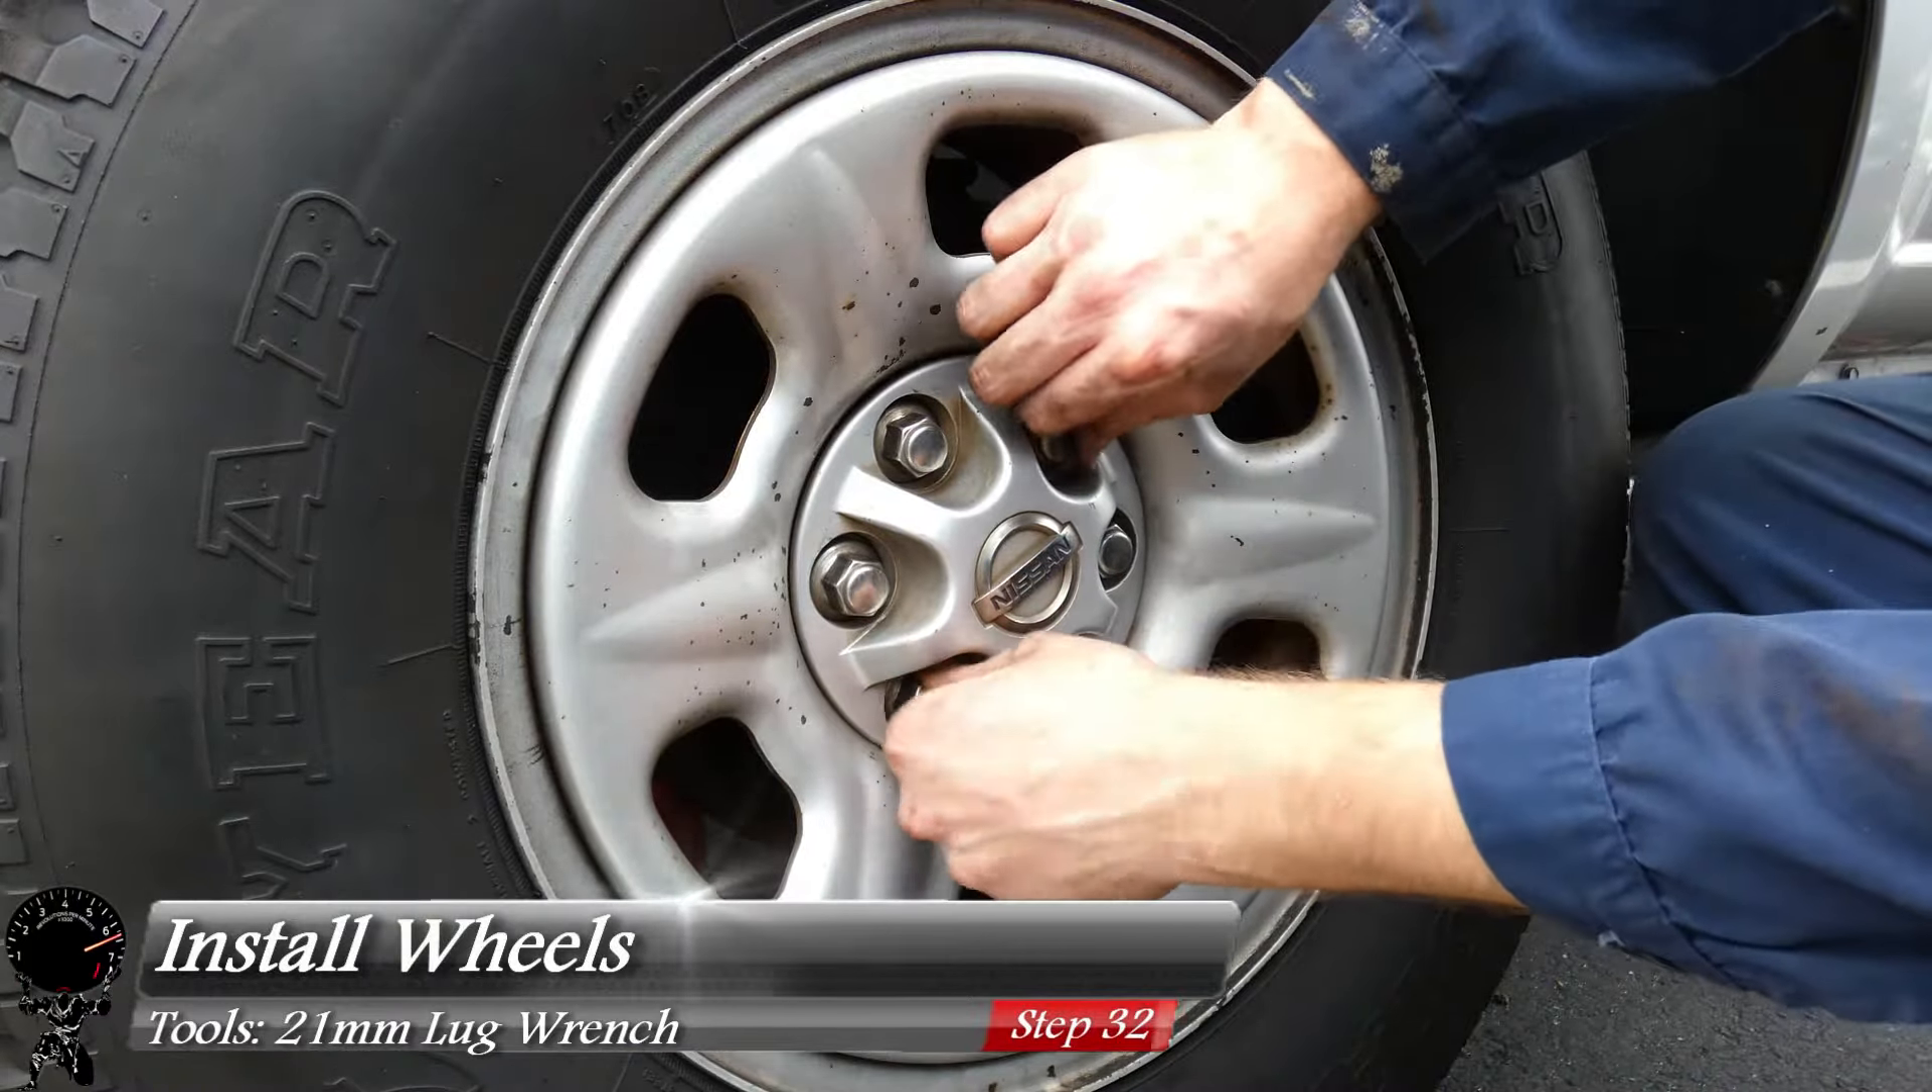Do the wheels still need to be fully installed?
Yes.